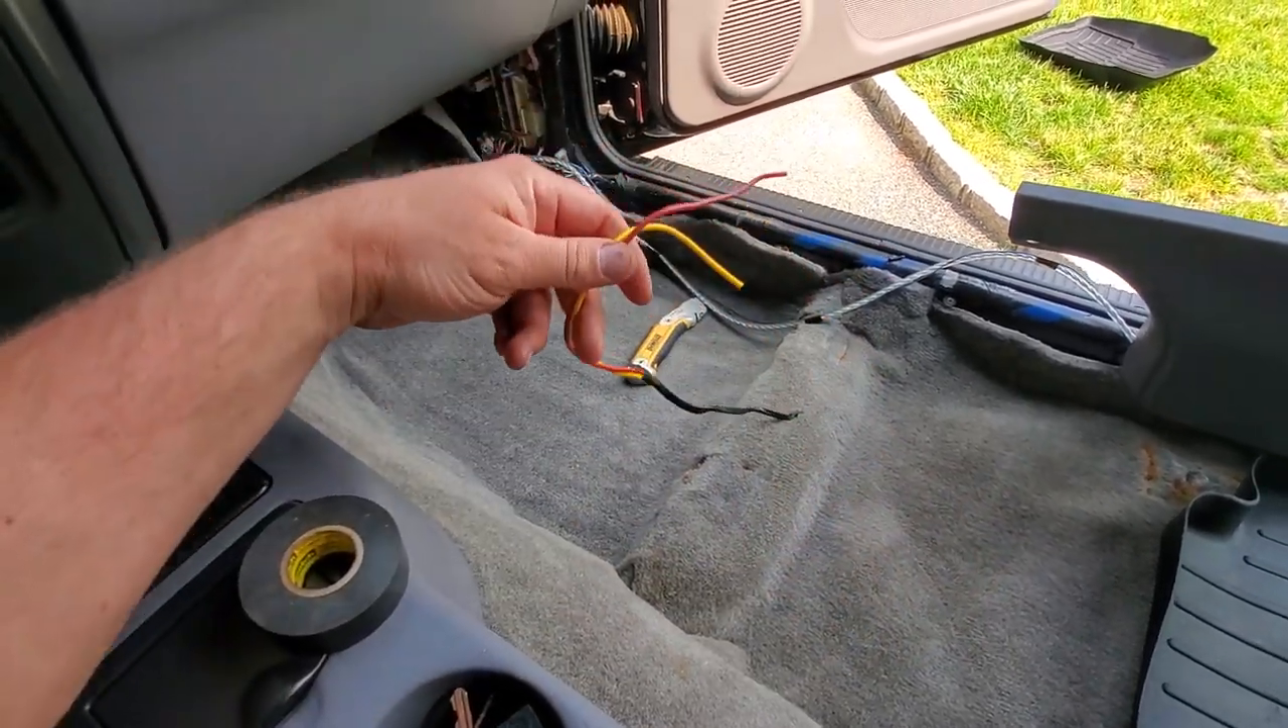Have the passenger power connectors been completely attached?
No.